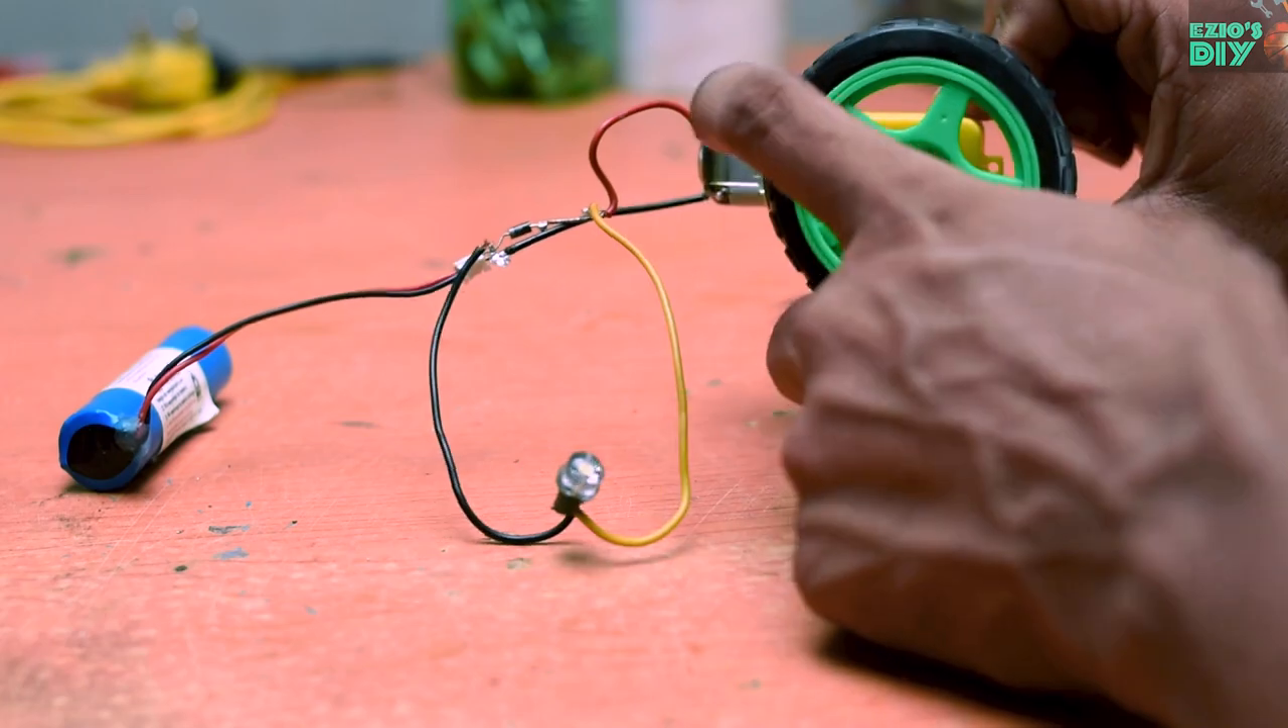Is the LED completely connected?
Yes.